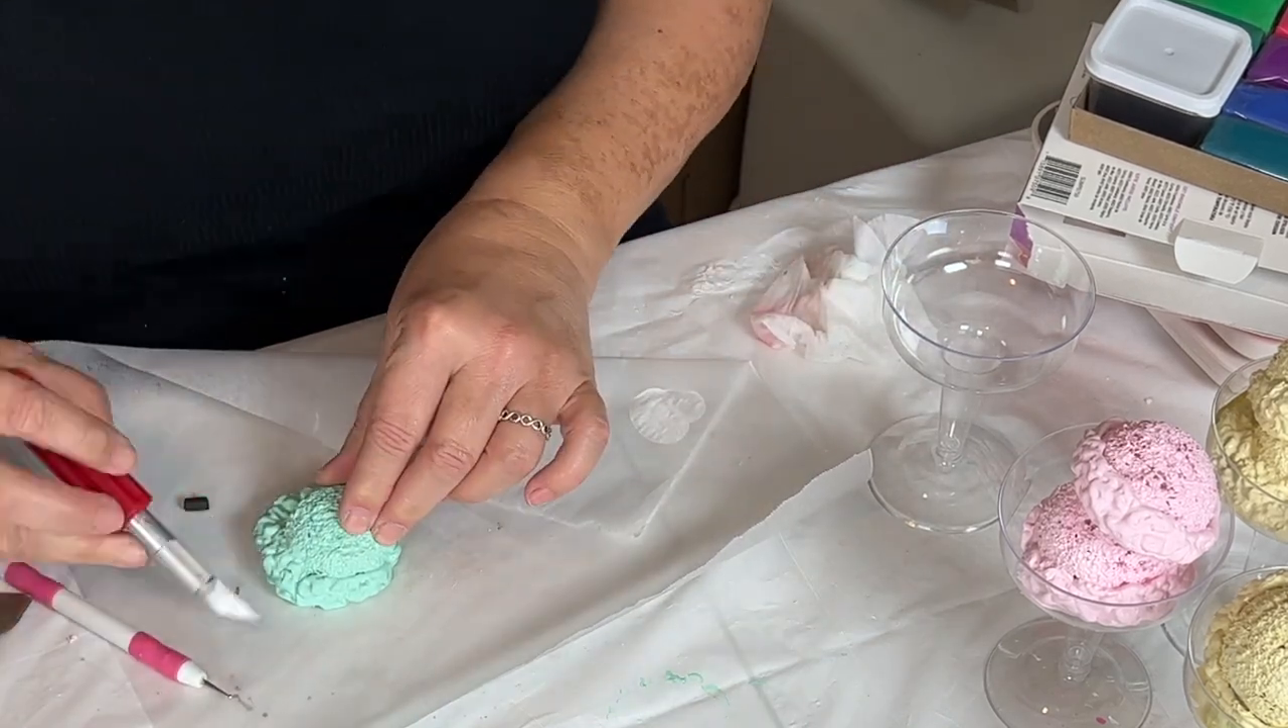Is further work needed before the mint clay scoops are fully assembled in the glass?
Yes.